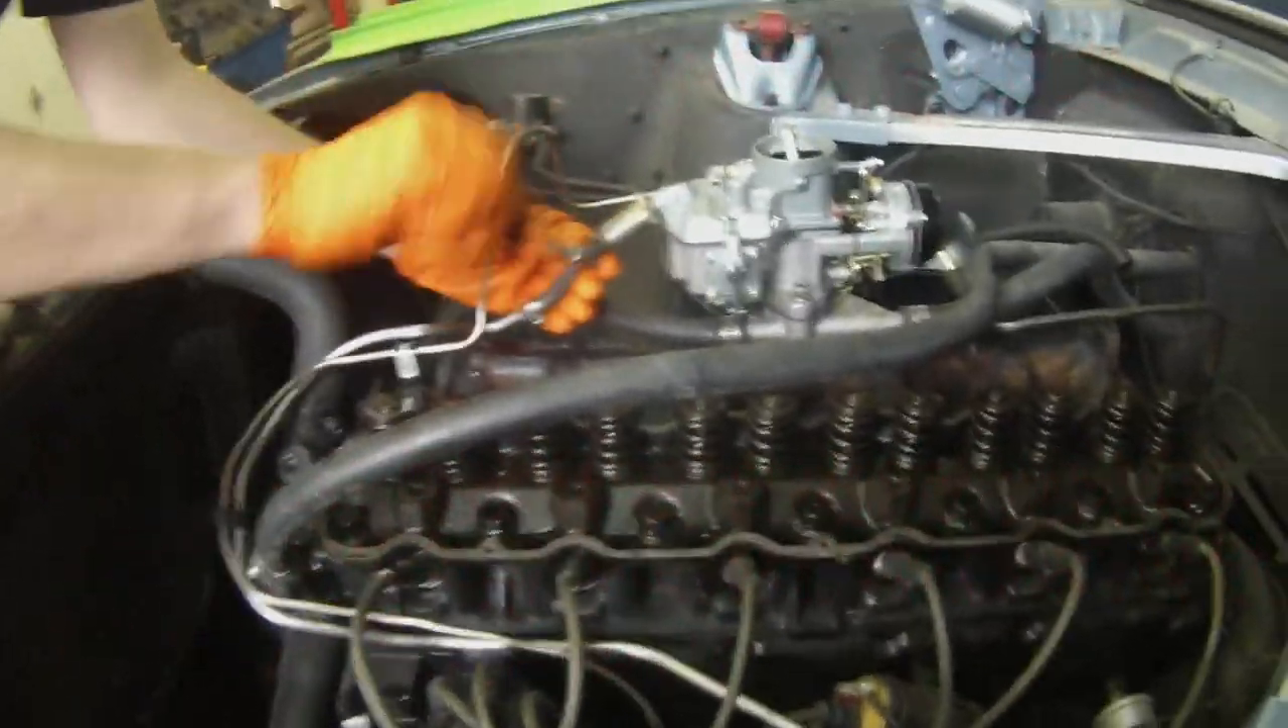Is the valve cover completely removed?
Yes.